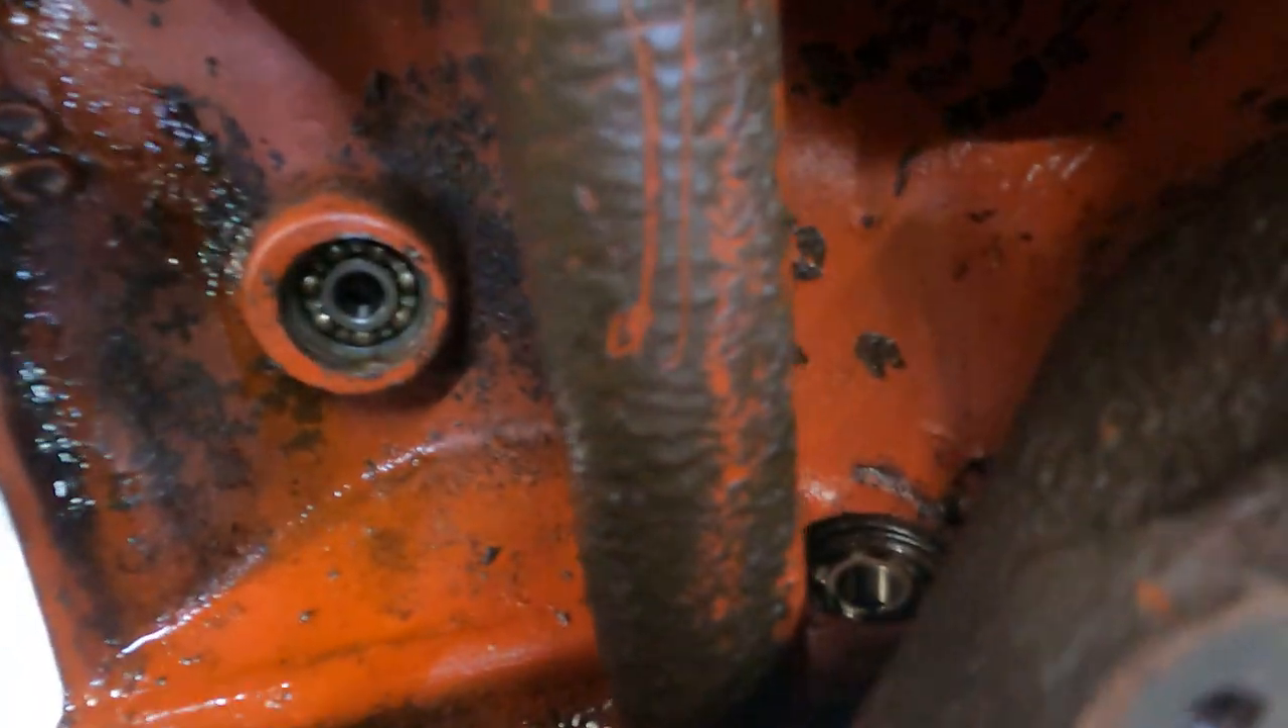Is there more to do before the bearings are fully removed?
Yes.